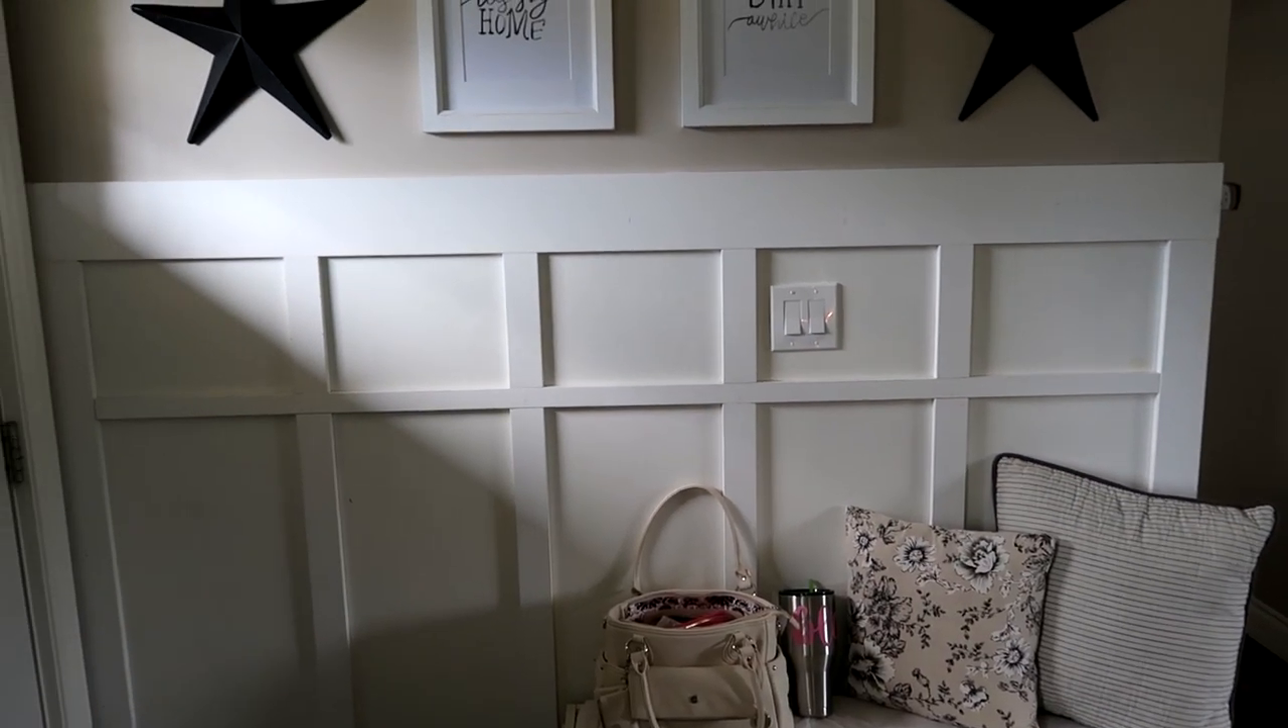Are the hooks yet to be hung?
Yes.